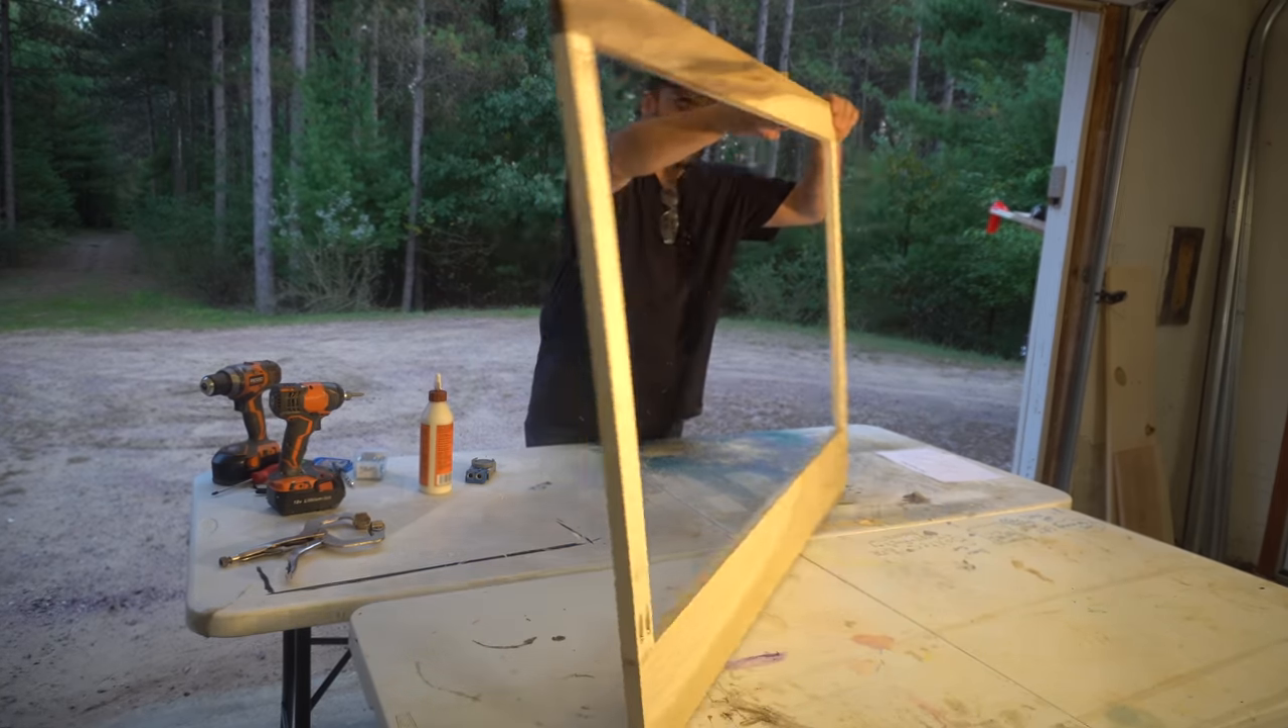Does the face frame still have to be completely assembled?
No.